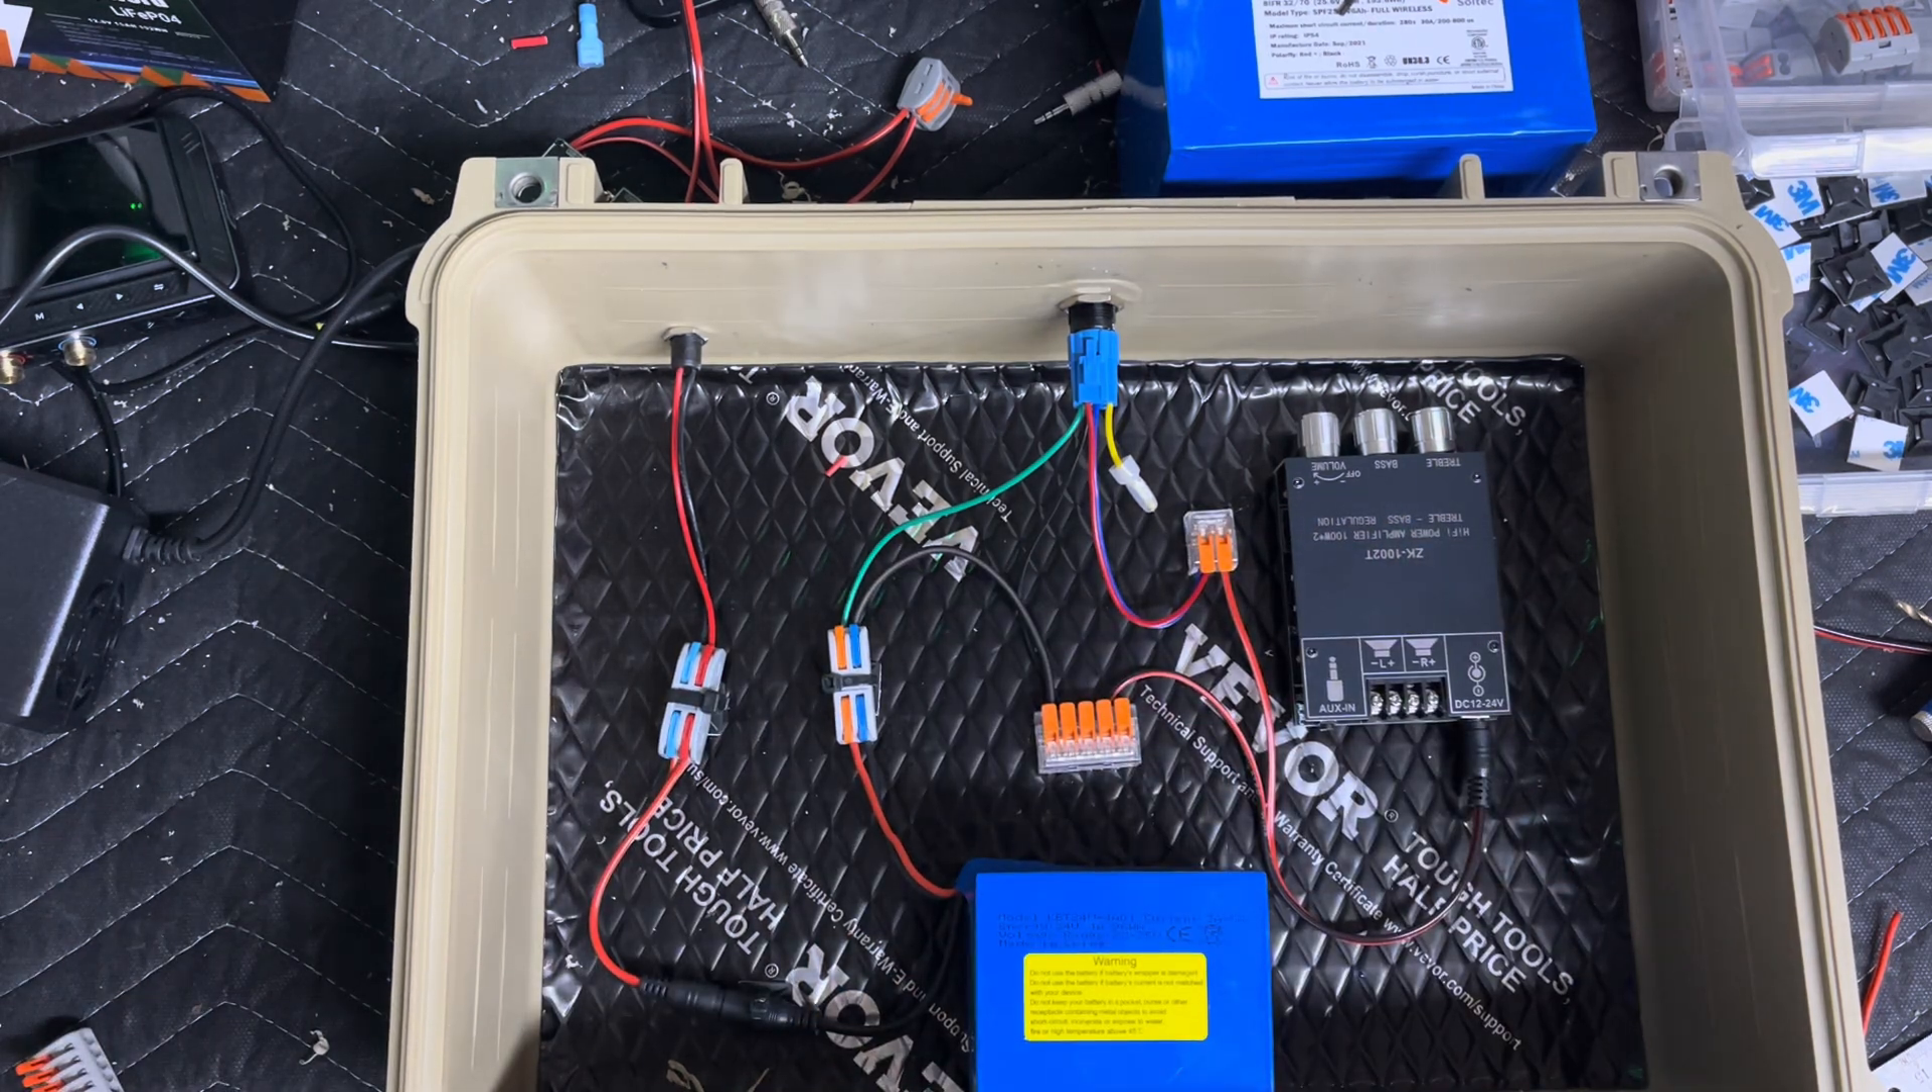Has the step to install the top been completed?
No.